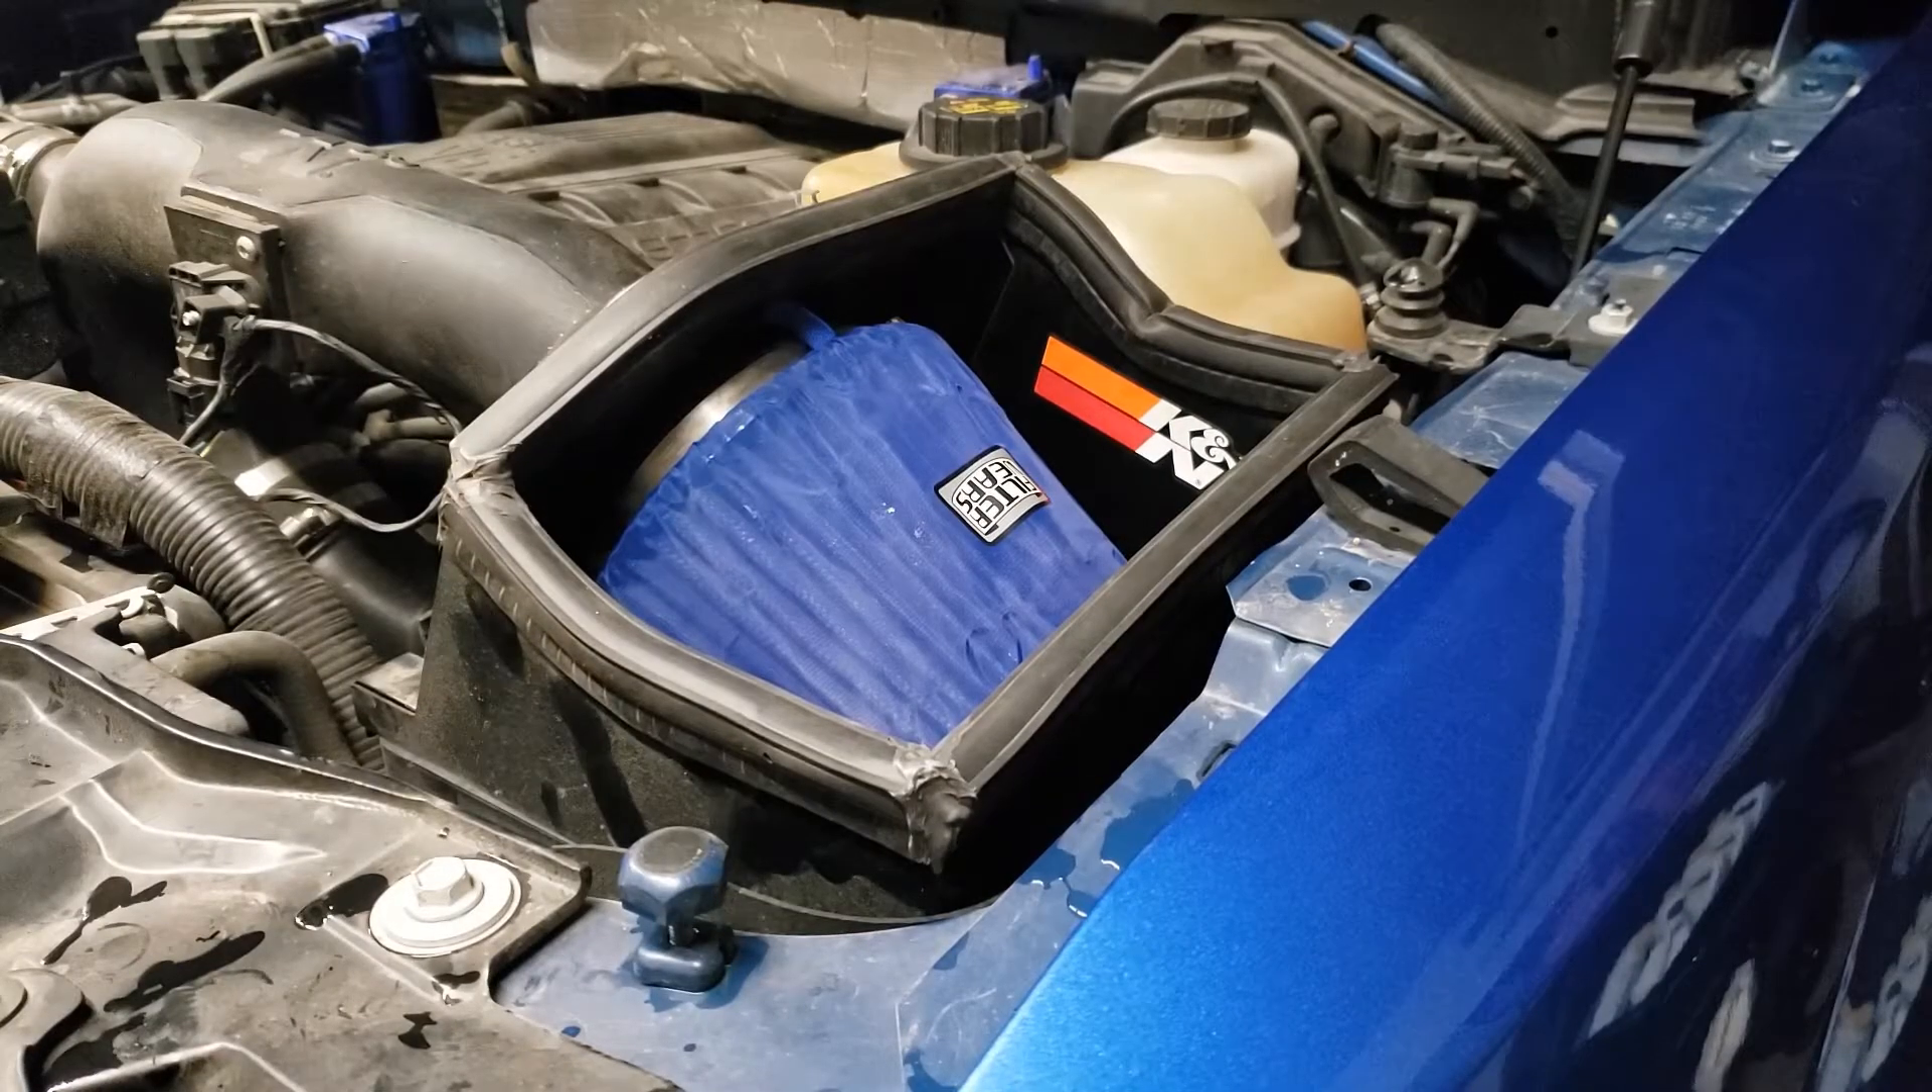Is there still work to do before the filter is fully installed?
No.